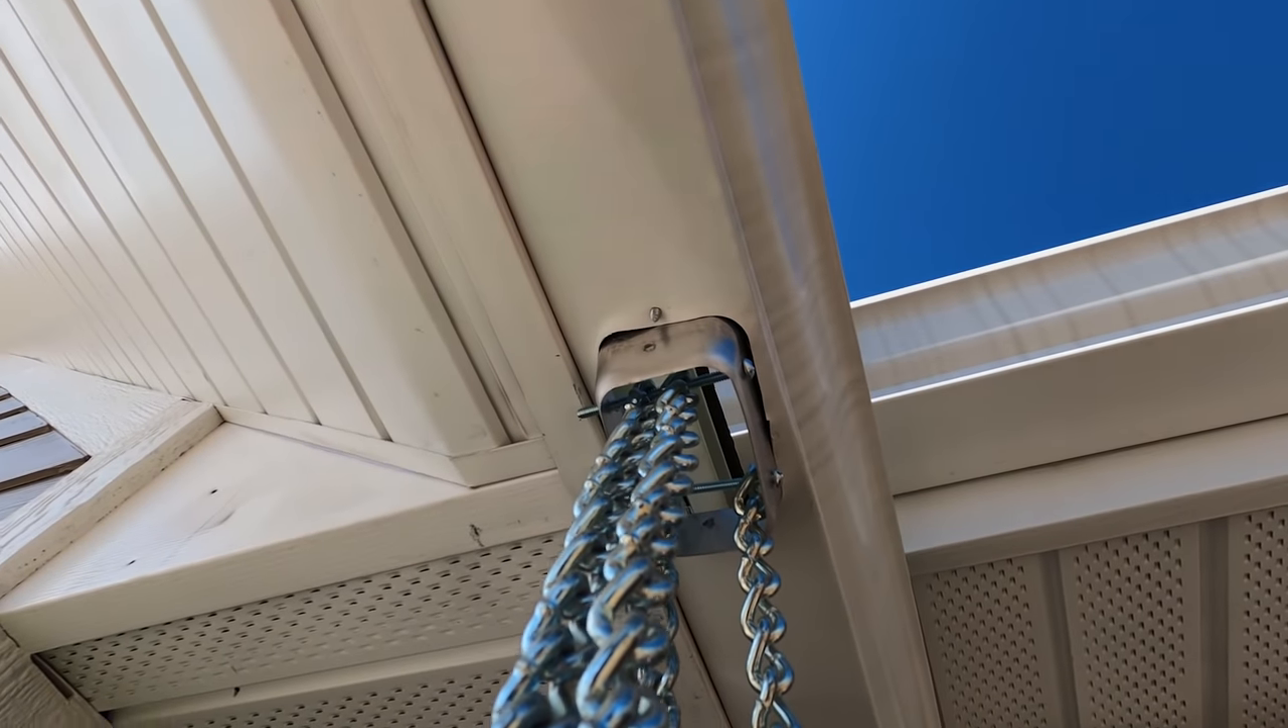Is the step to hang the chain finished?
Yes.